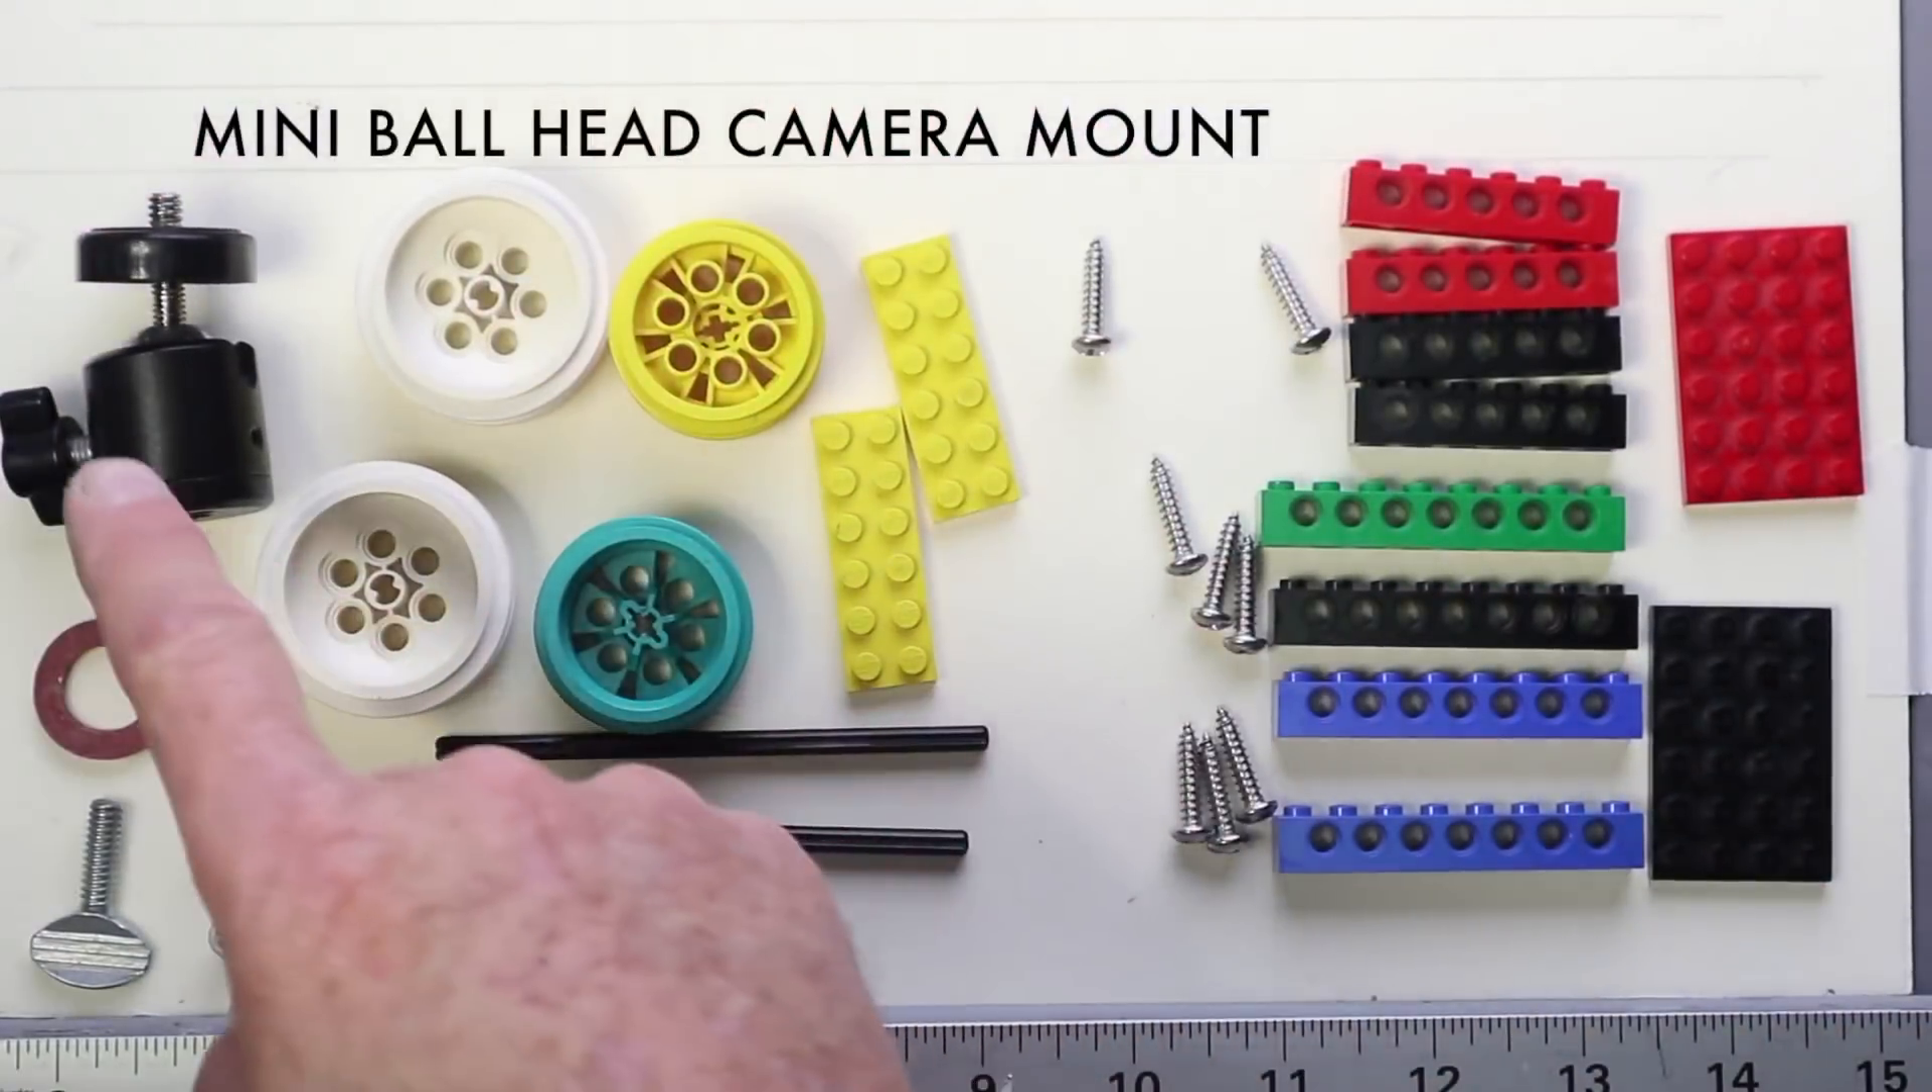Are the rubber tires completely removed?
Yes.